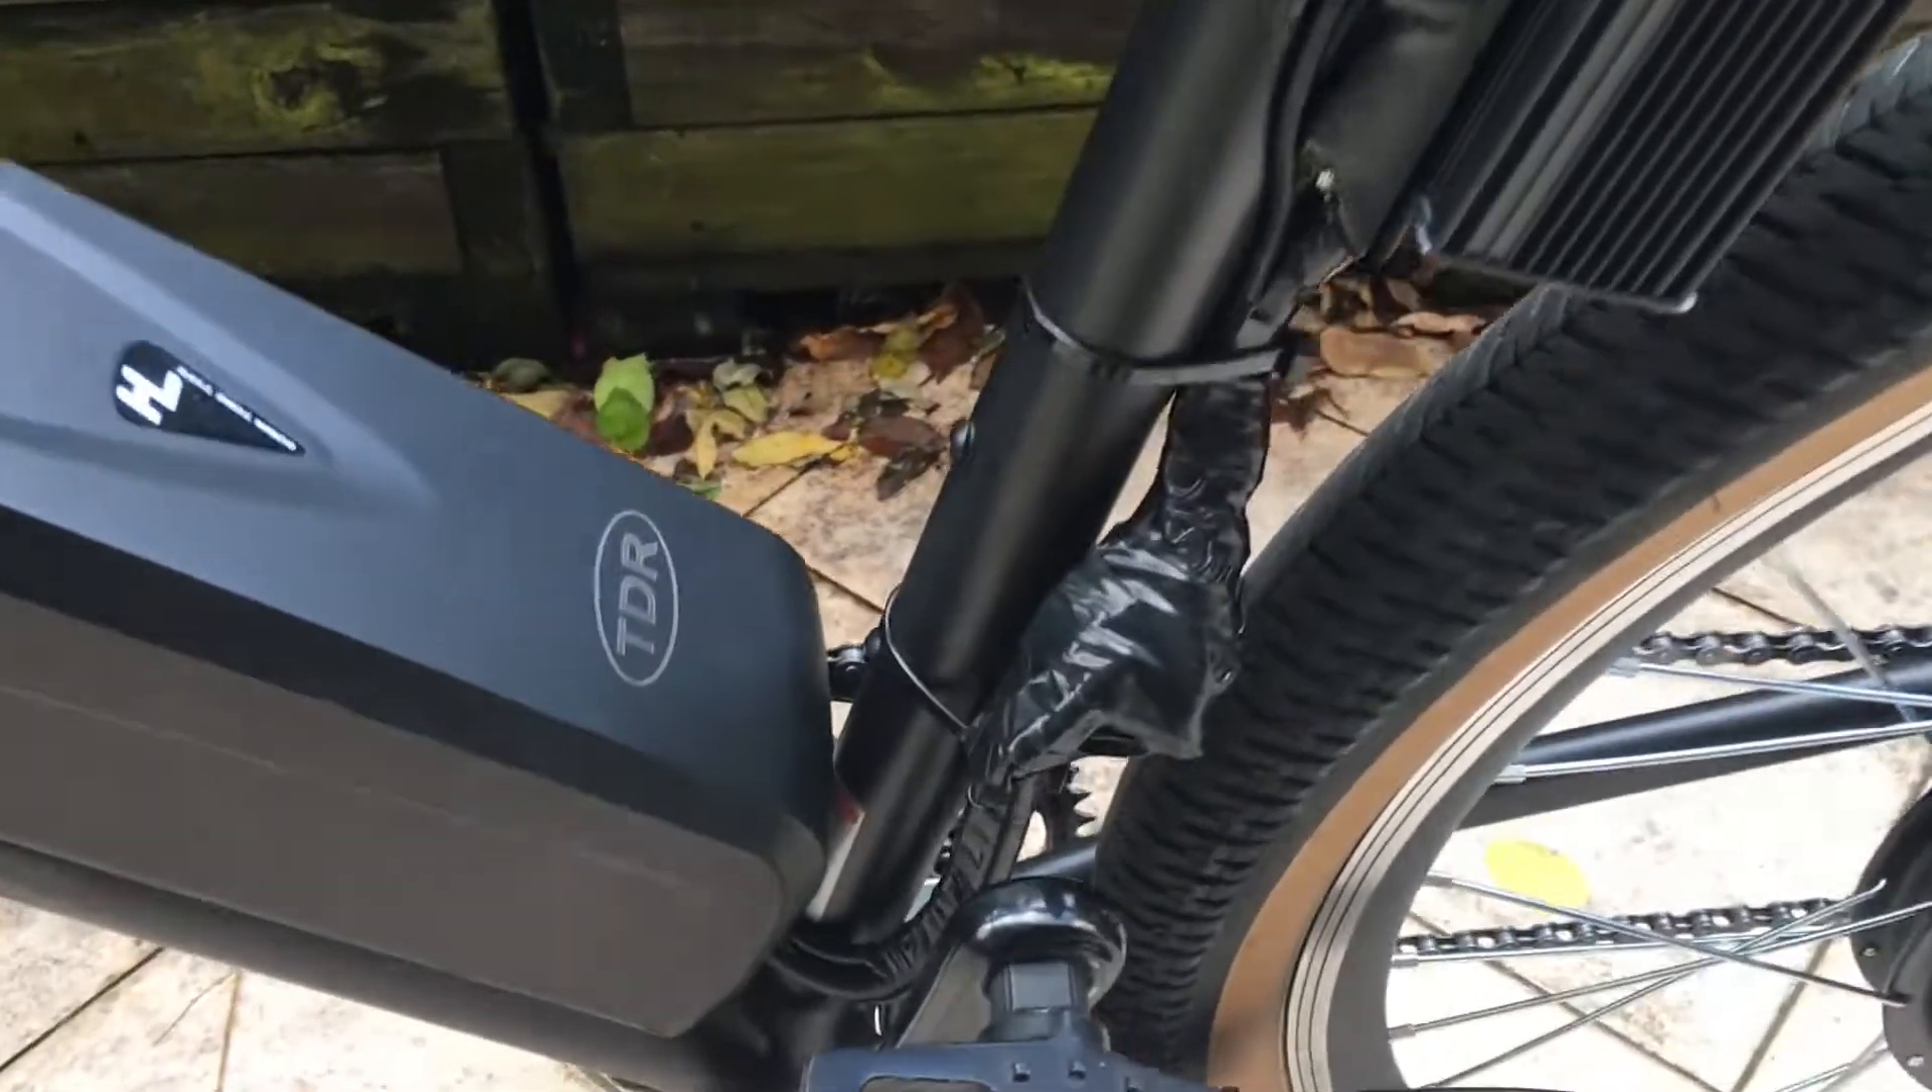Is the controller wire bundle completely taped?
Yes.